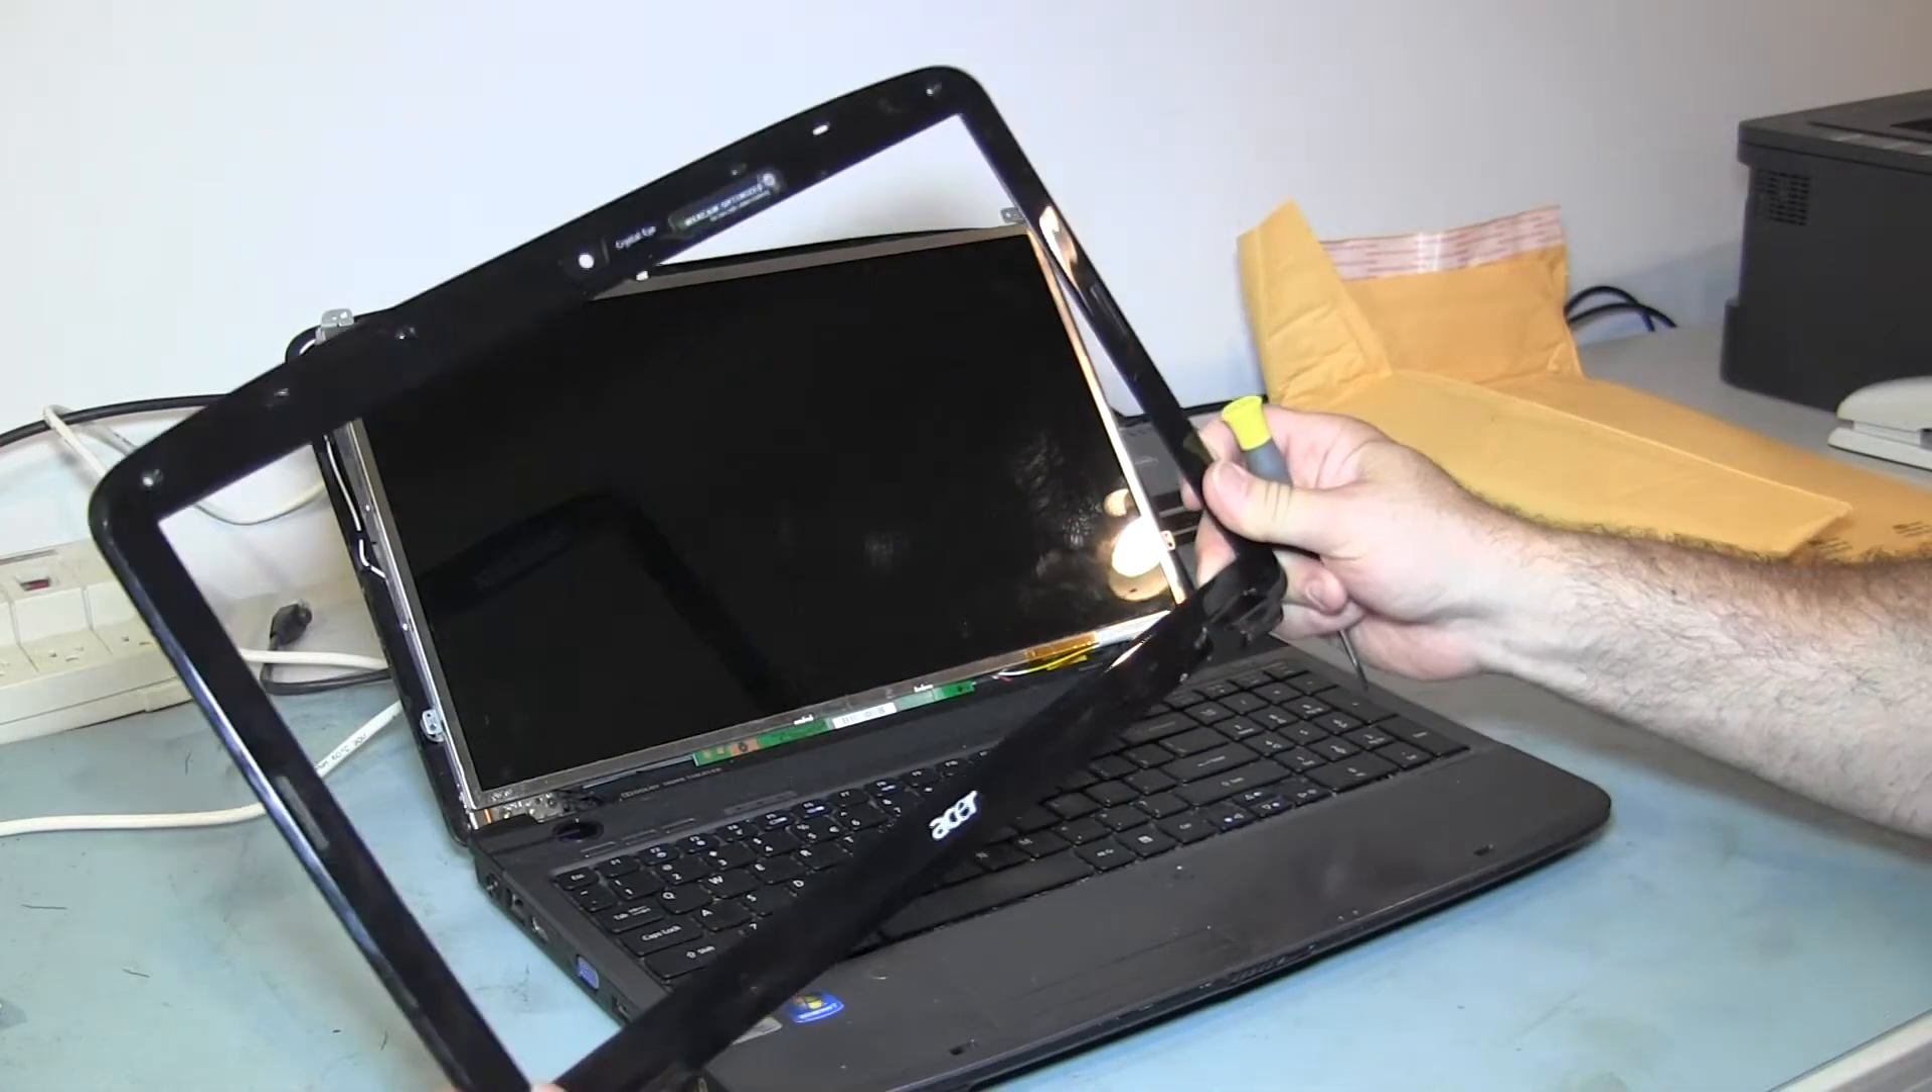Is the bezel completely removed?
Yes.